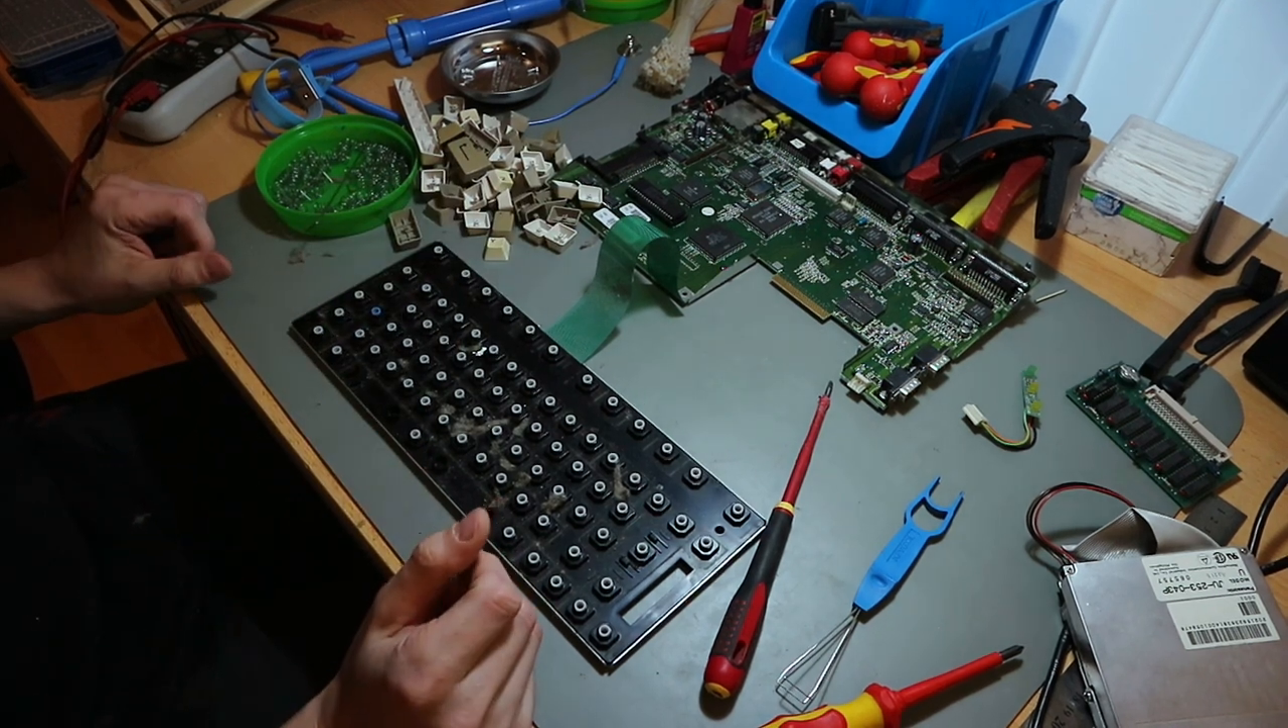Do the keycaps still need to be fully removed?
No.